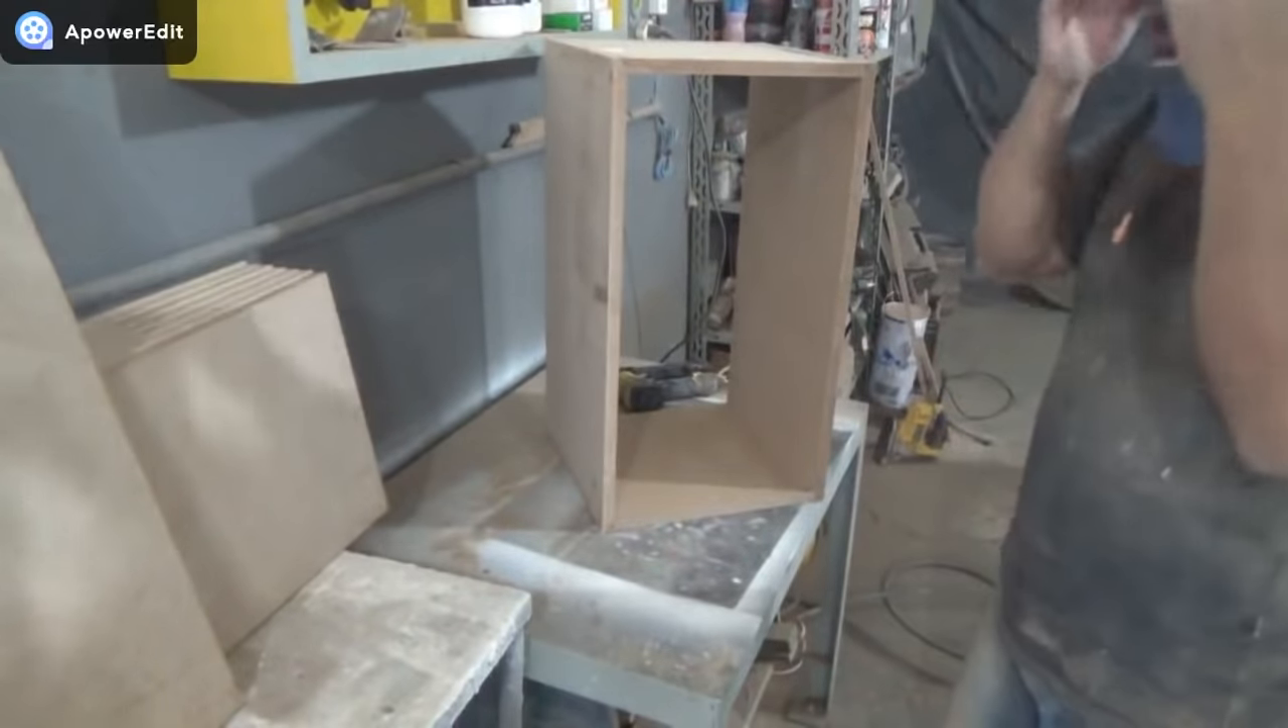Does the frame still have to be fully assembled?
No.